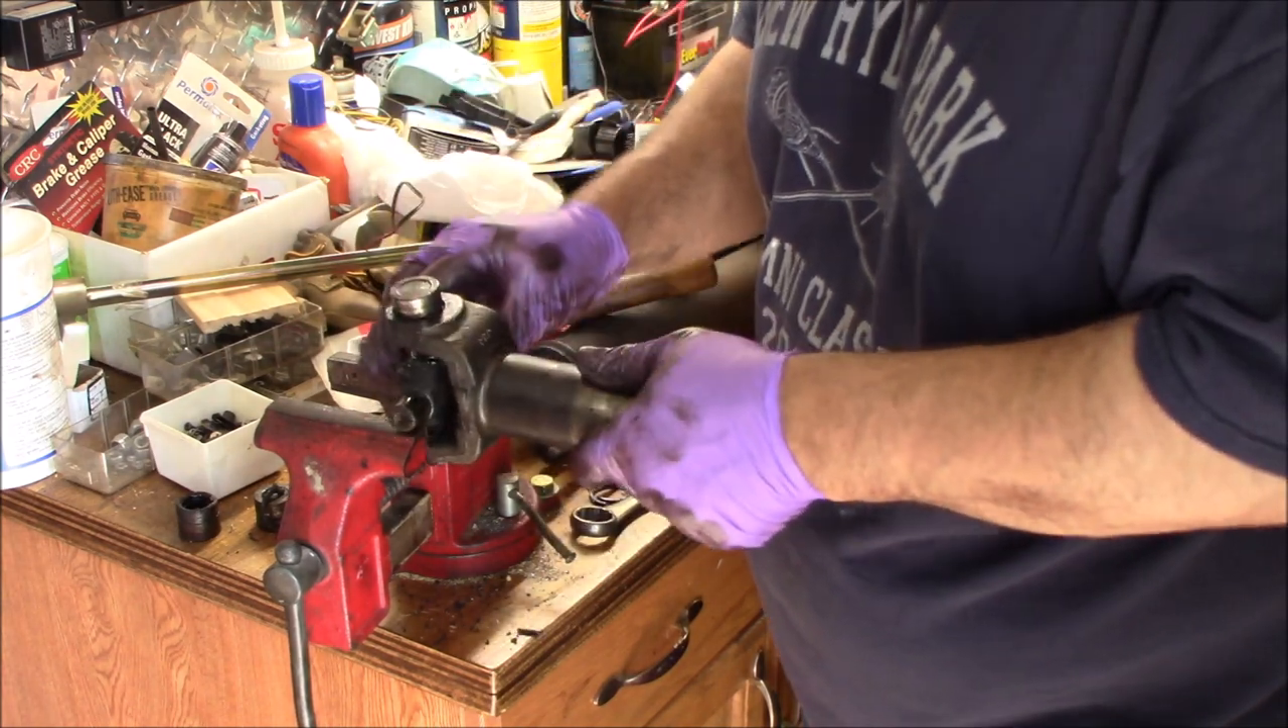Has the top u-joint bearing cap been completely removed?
No.